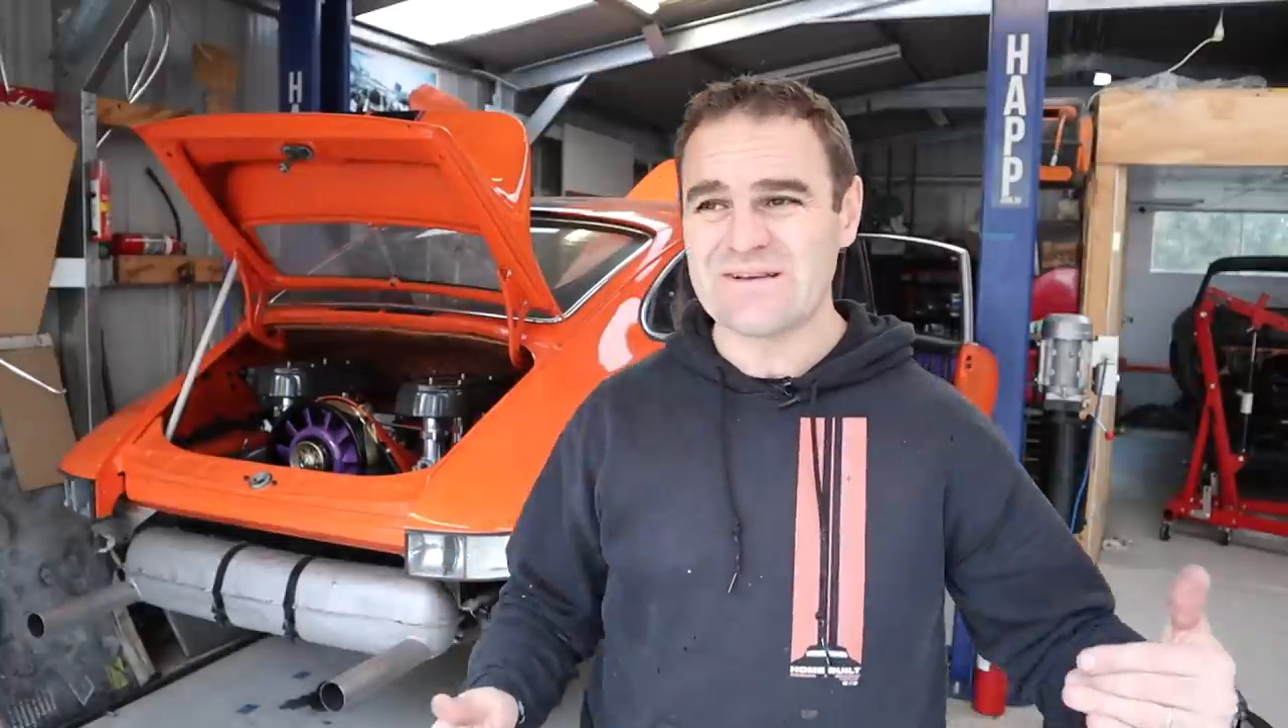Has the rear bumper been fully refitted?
No.